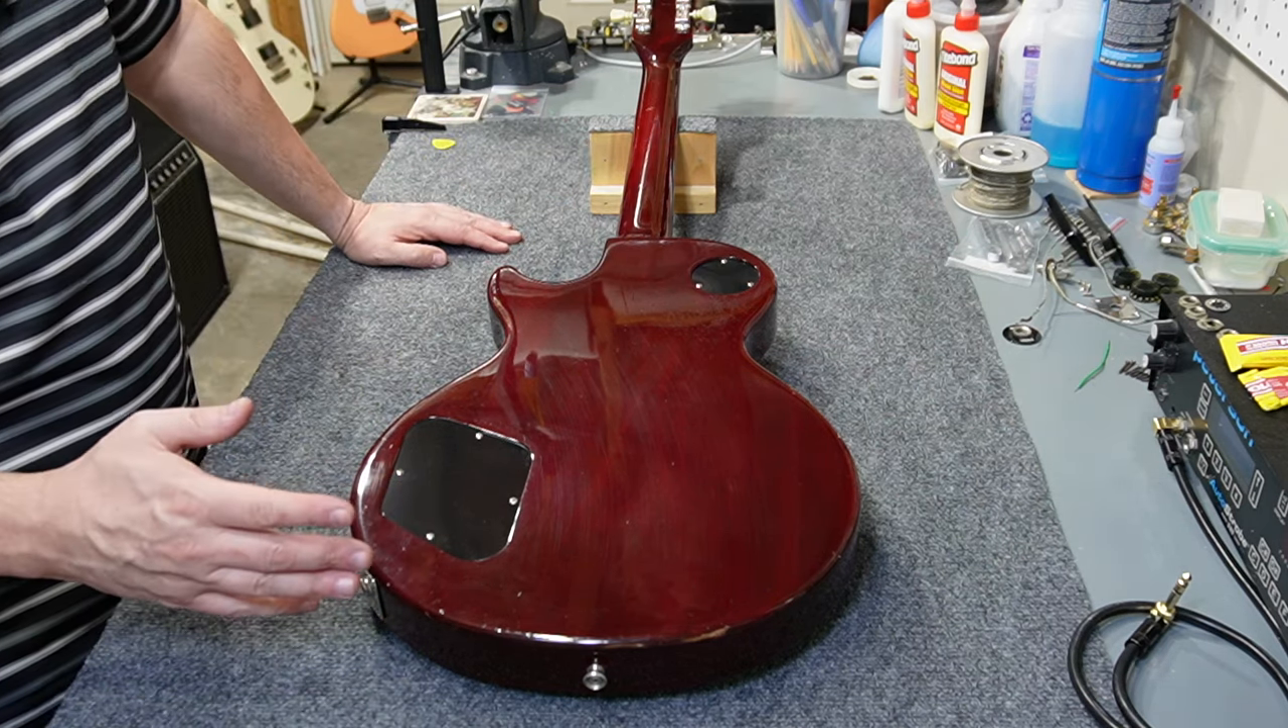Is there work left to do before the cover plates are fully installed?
No.